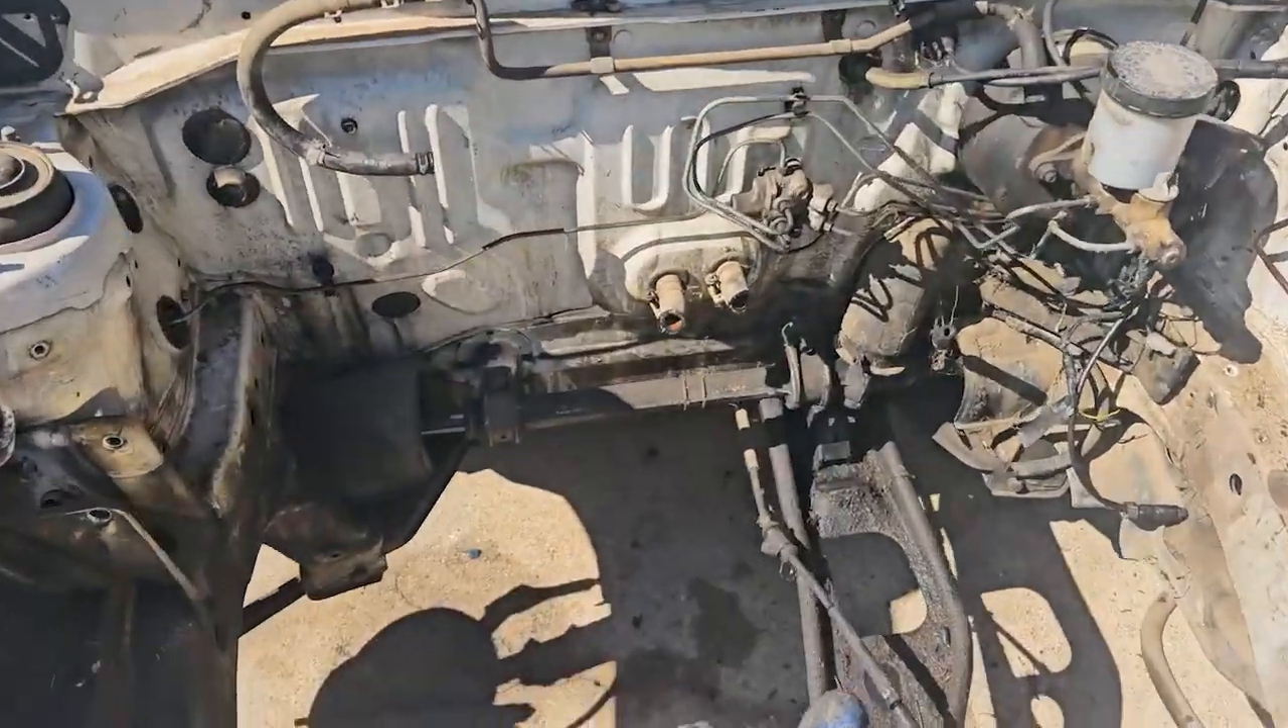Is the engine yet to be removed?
No.